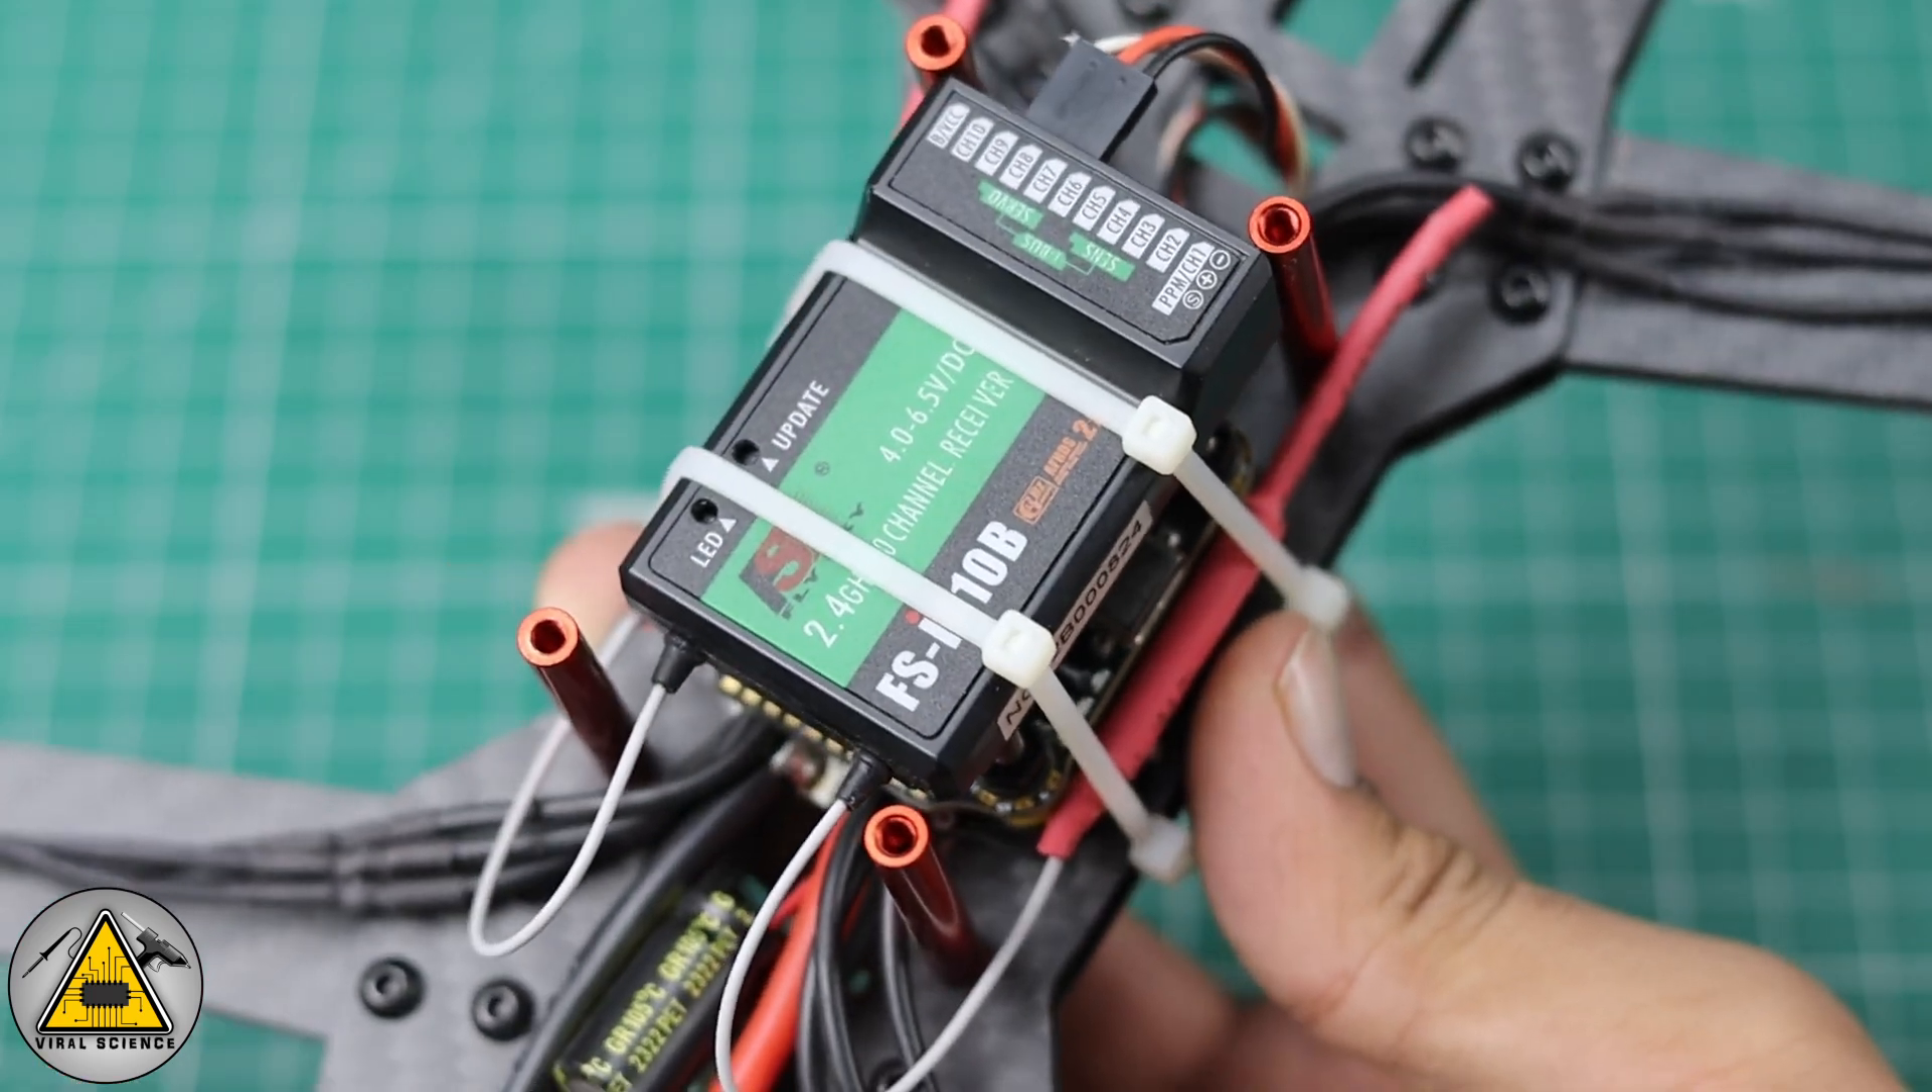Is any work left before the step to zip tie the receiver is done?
No.